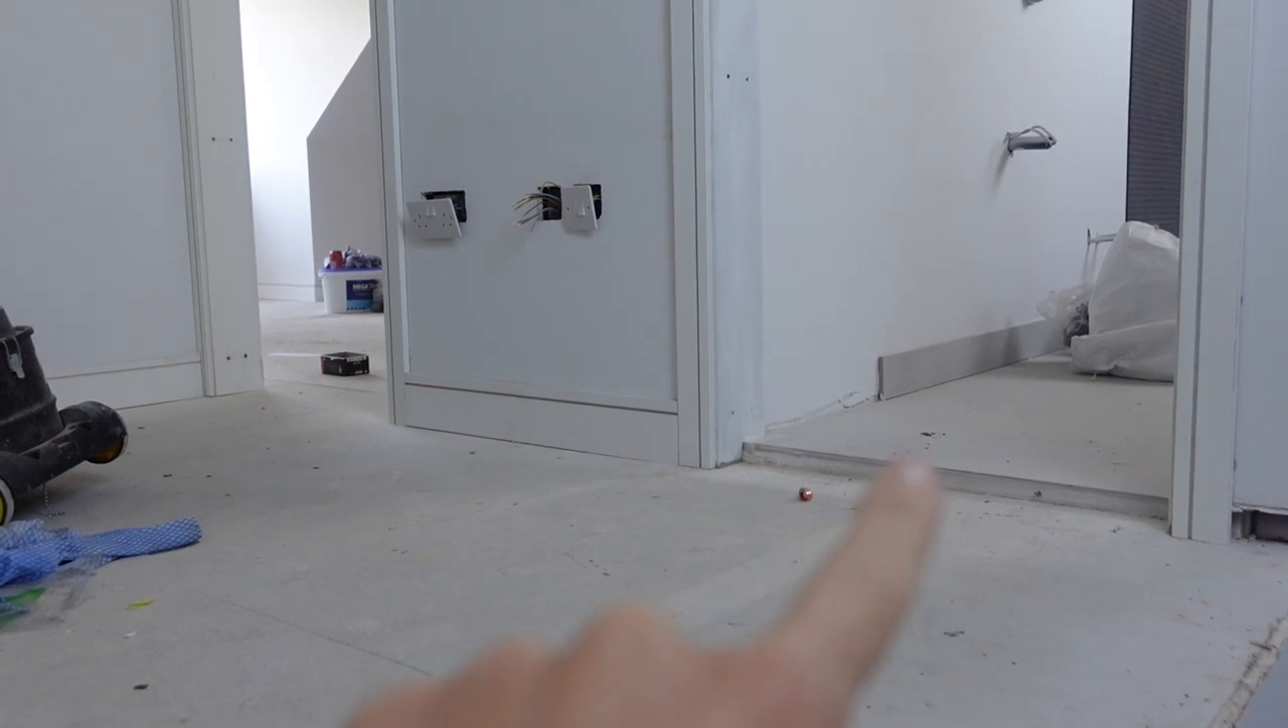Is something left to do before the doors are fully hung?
Yes.